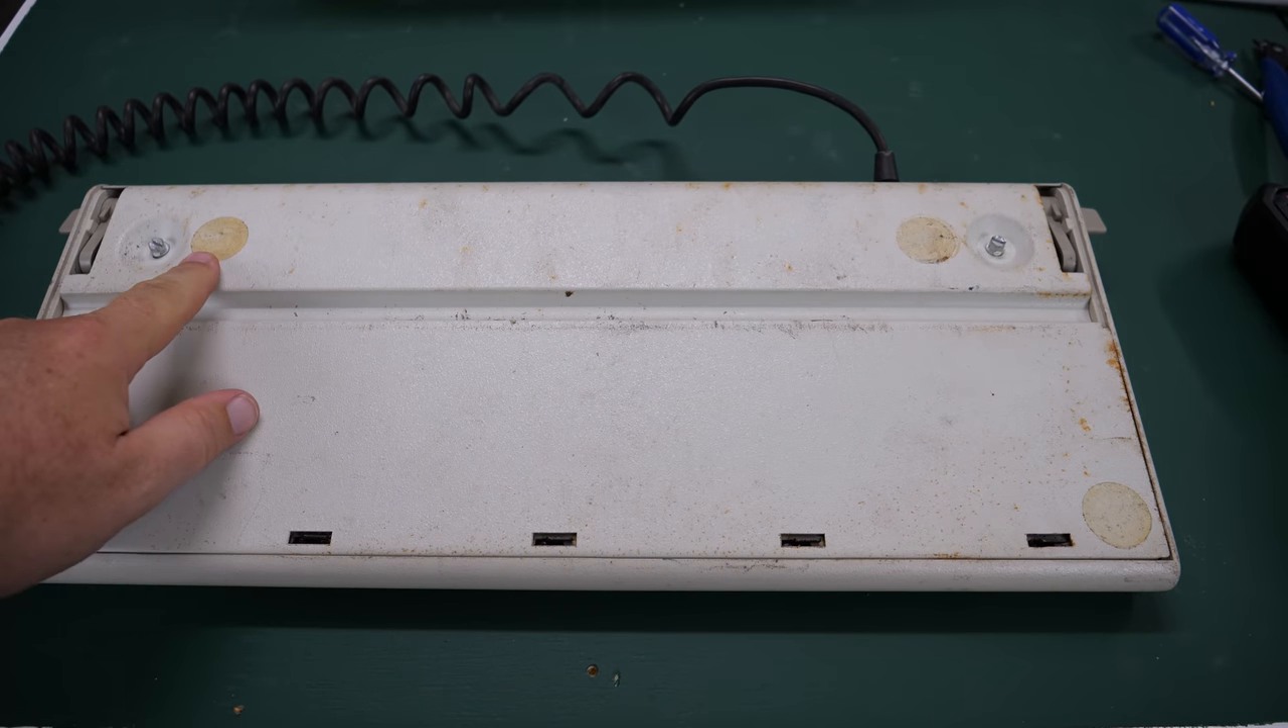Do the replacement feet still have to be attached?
Yes.